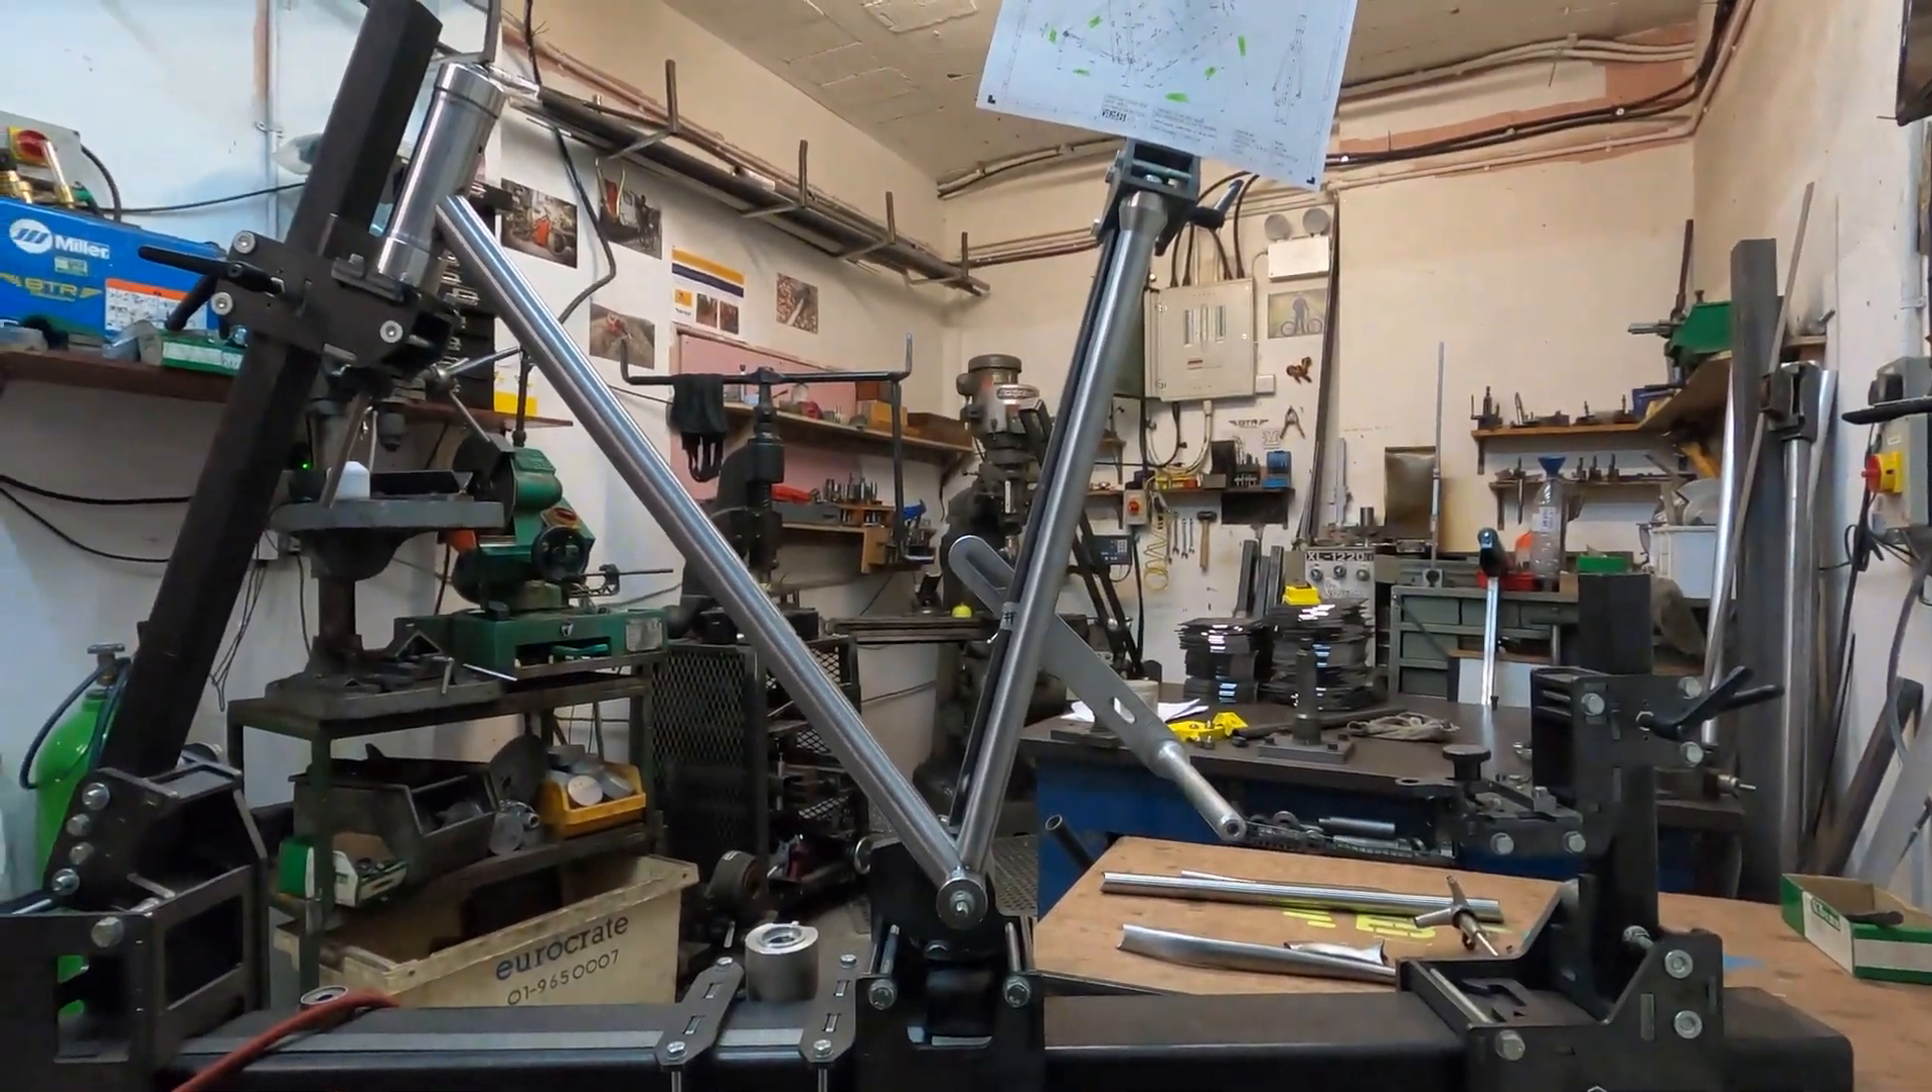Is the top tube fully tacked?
No.